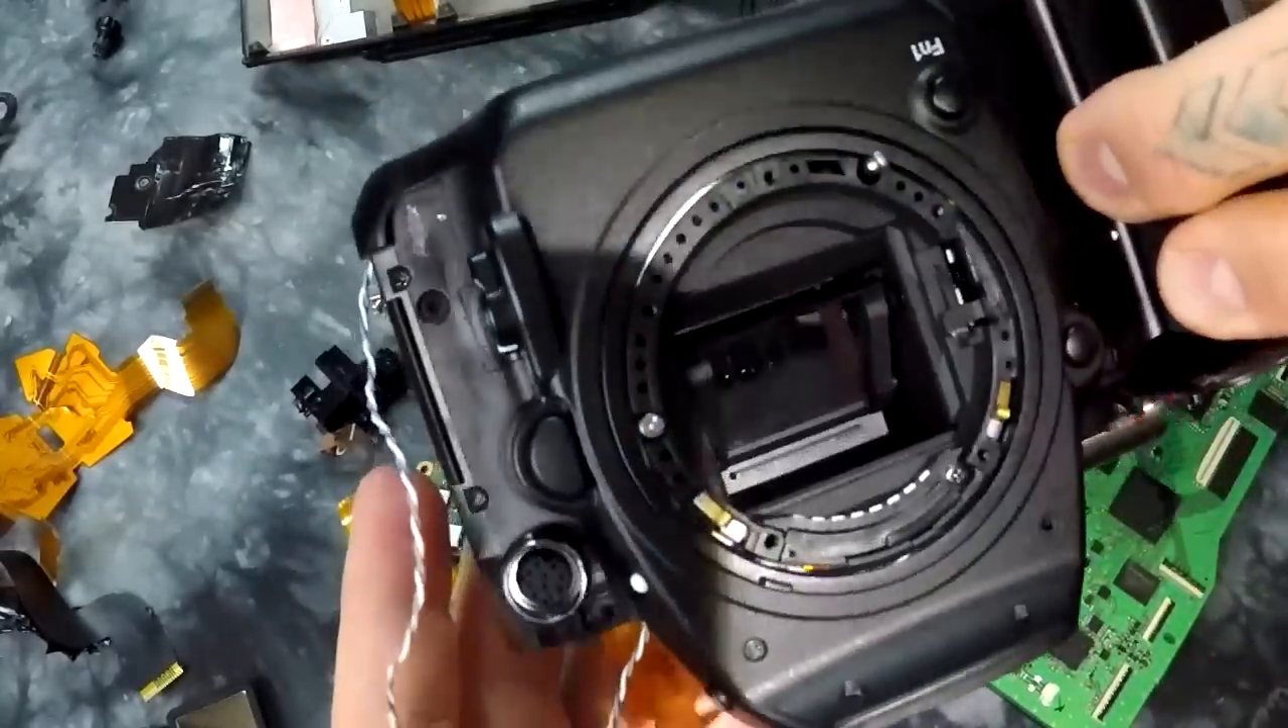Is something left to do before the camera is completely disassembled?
Yes.